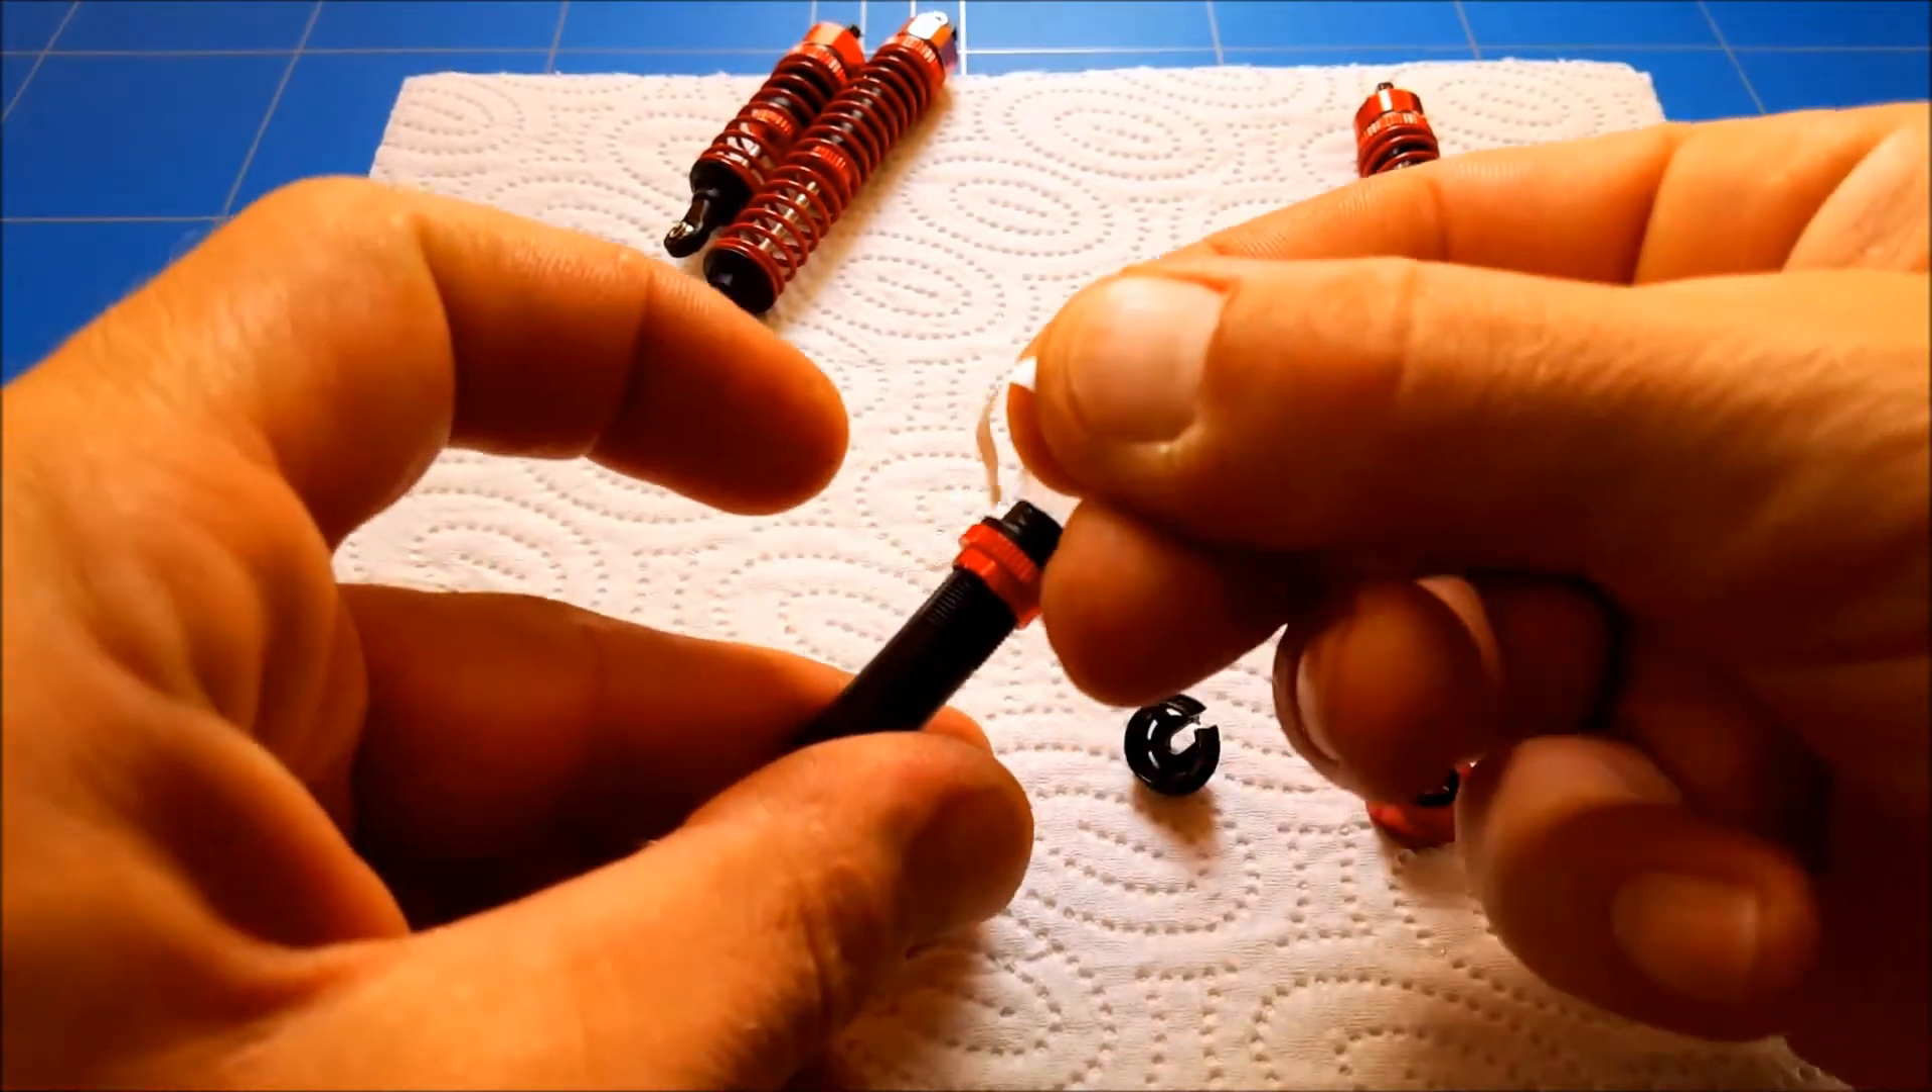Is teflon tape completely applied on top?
No.